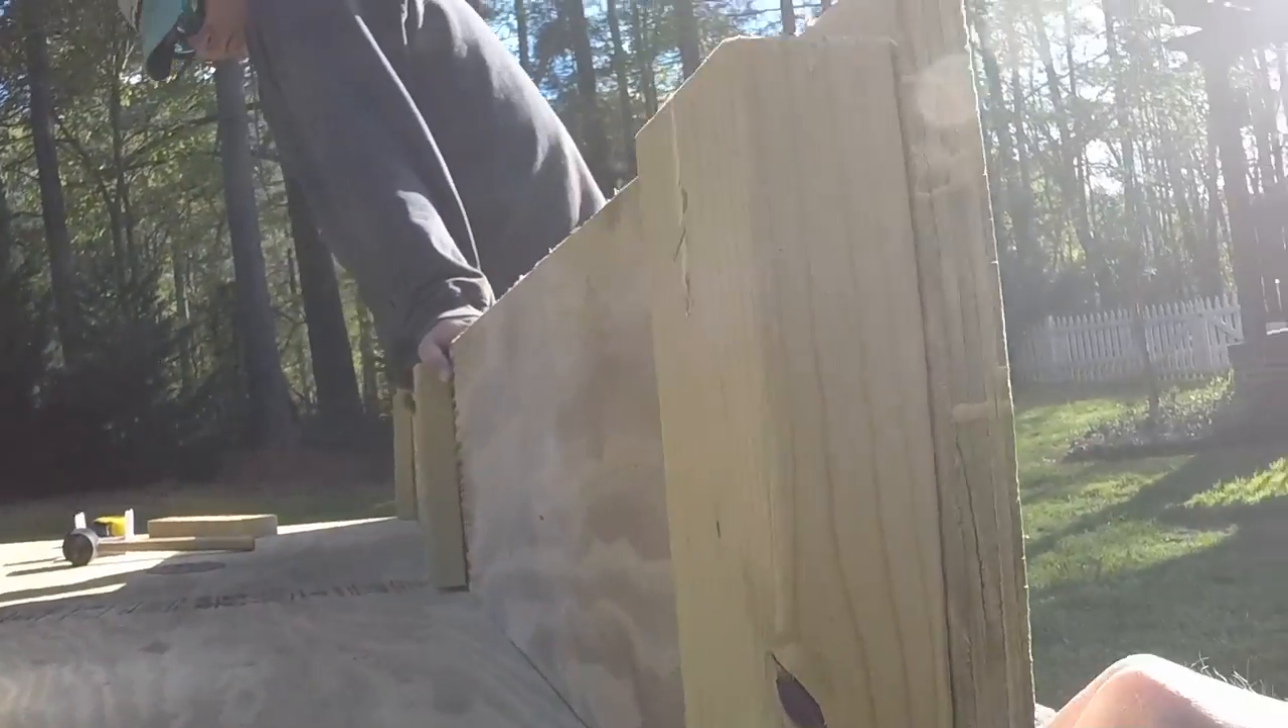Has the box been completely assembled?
No.